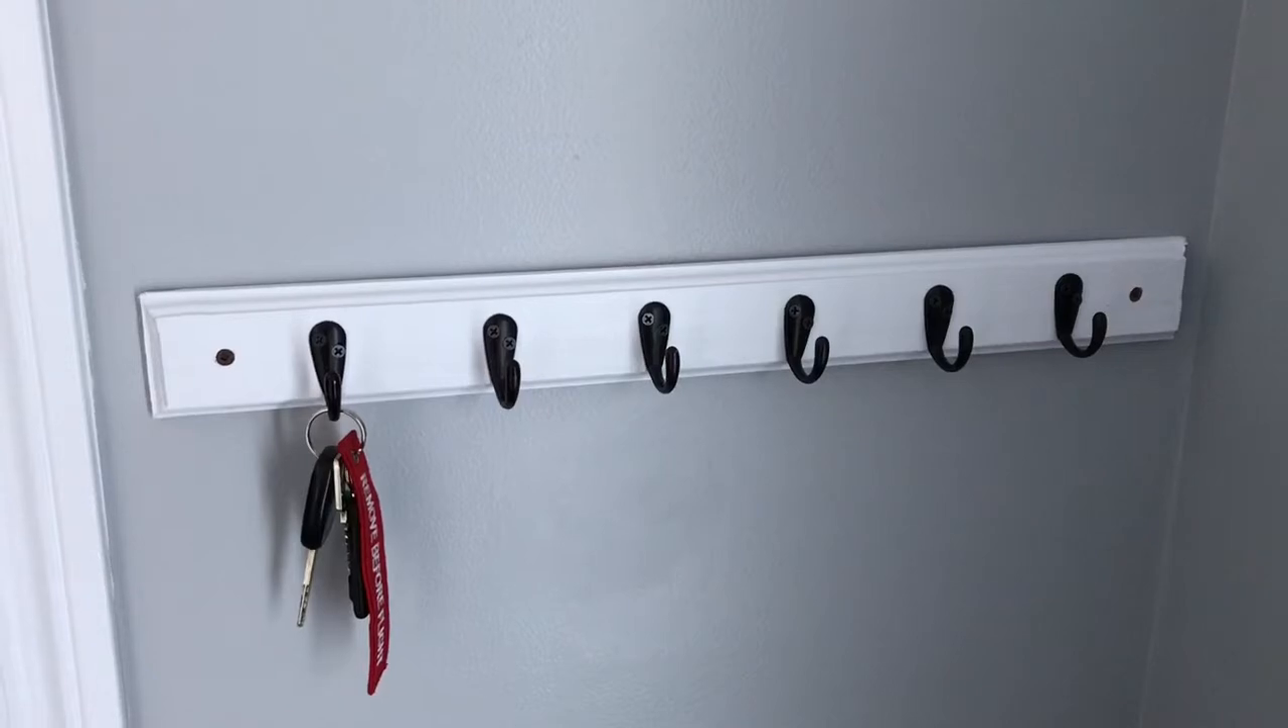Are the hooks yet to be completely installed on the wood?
No.